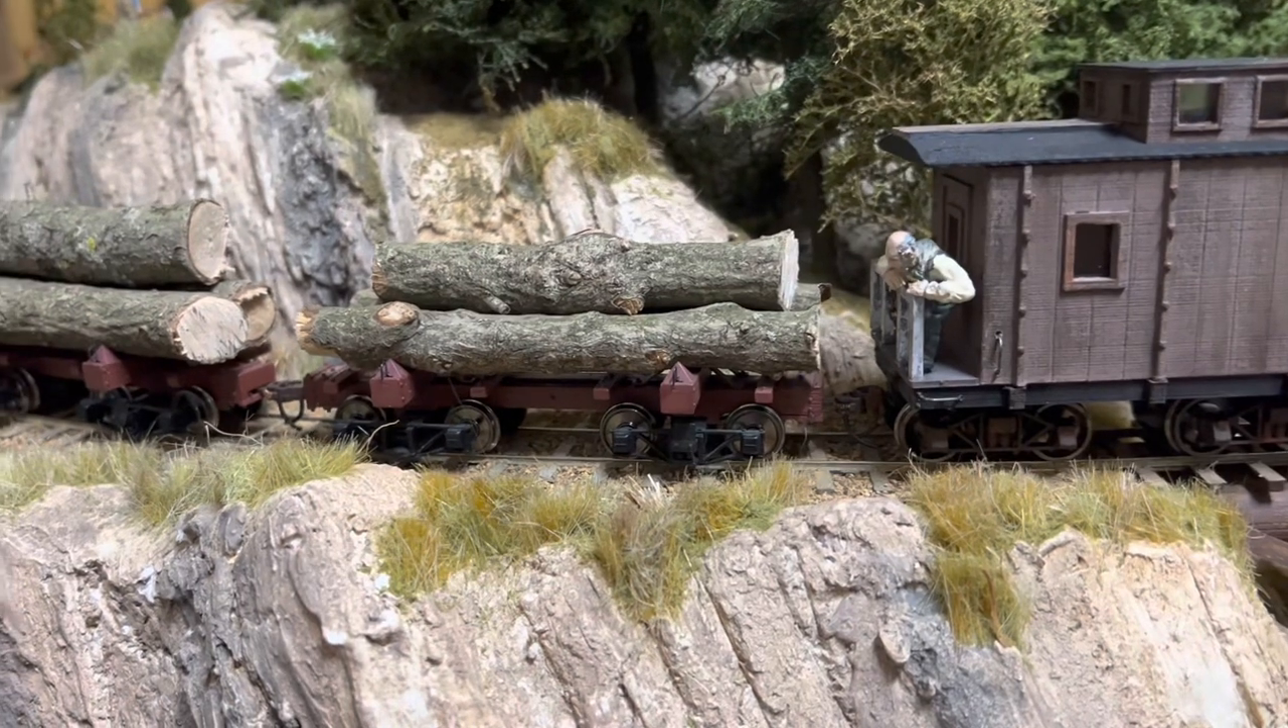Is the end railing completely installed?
Yes.